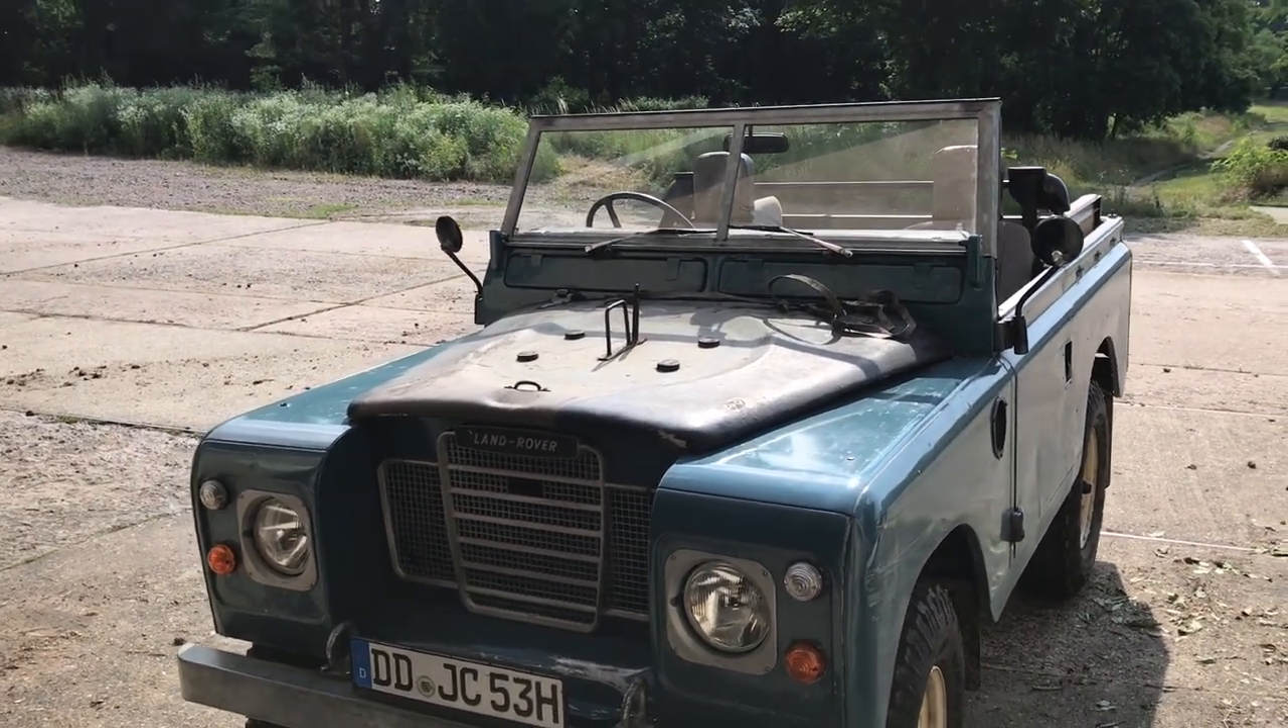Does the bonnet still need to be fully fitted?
No.